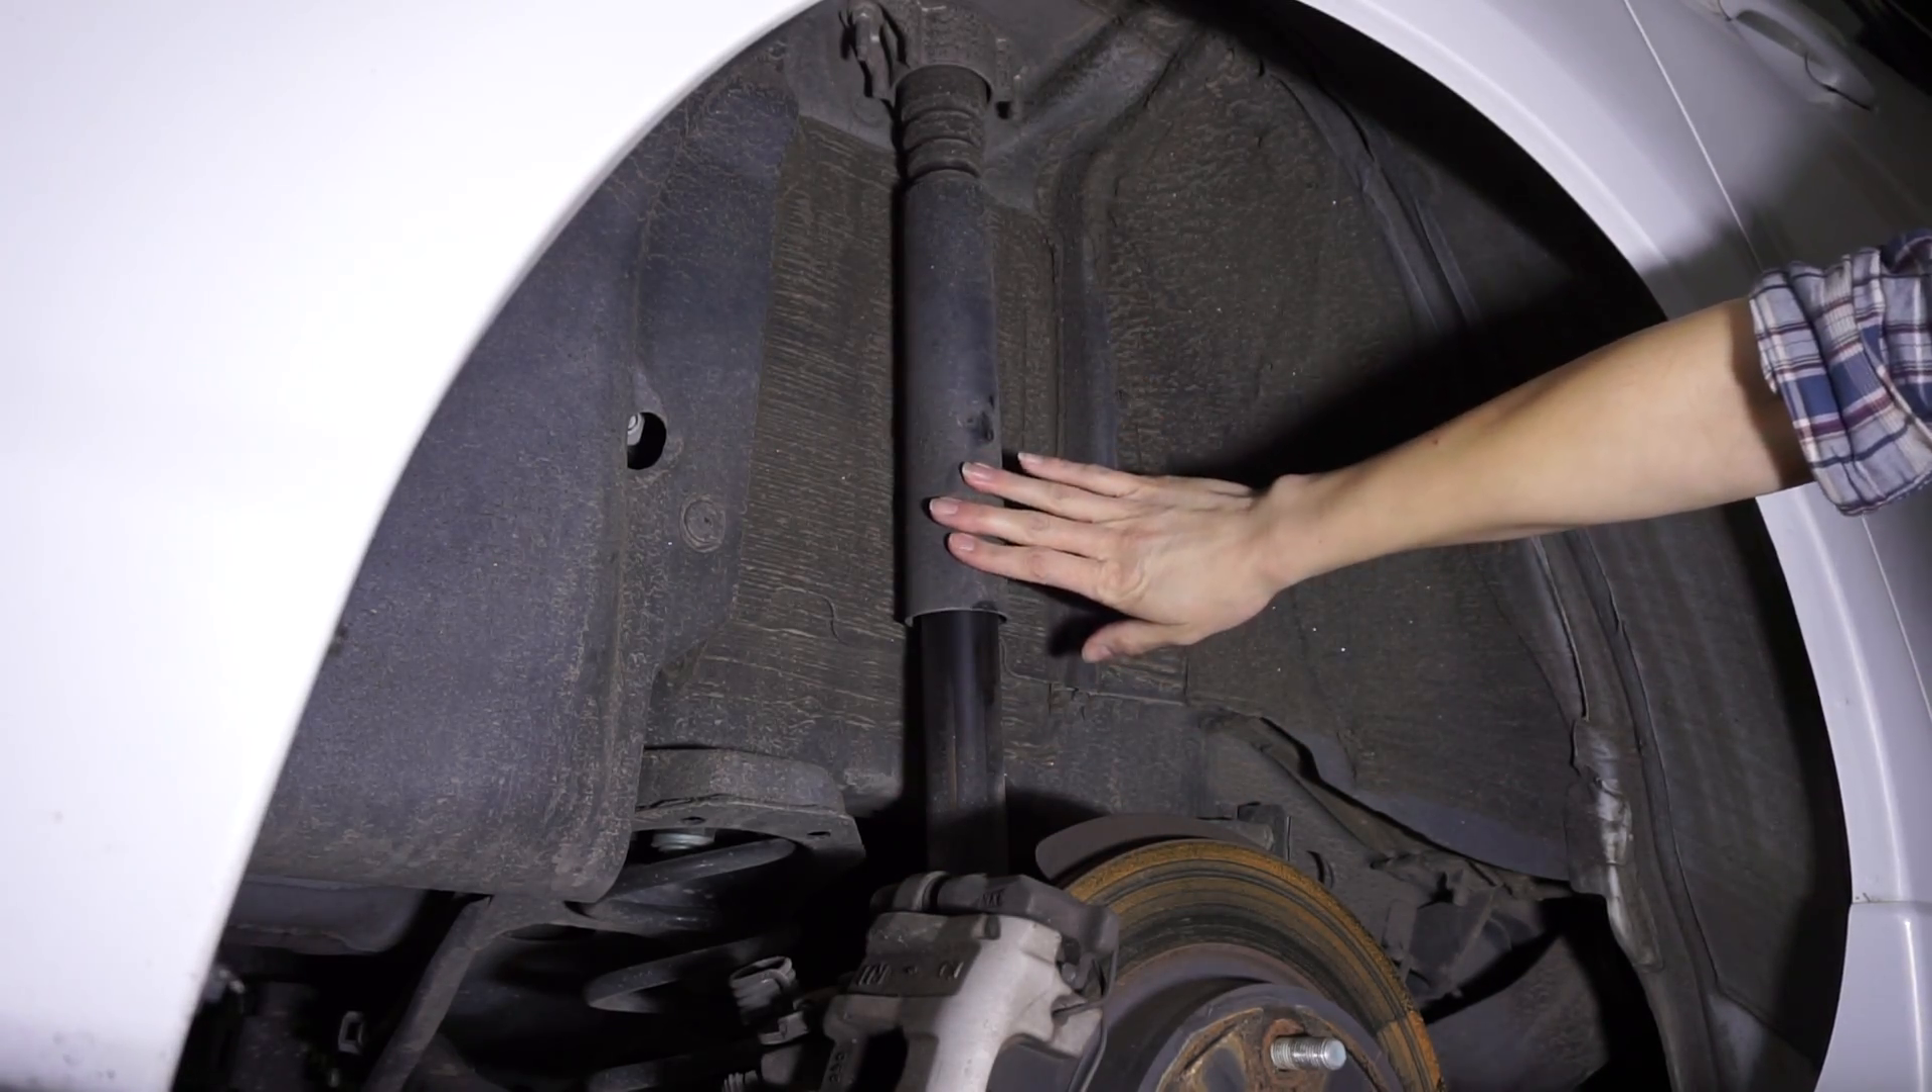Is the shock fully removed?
No.